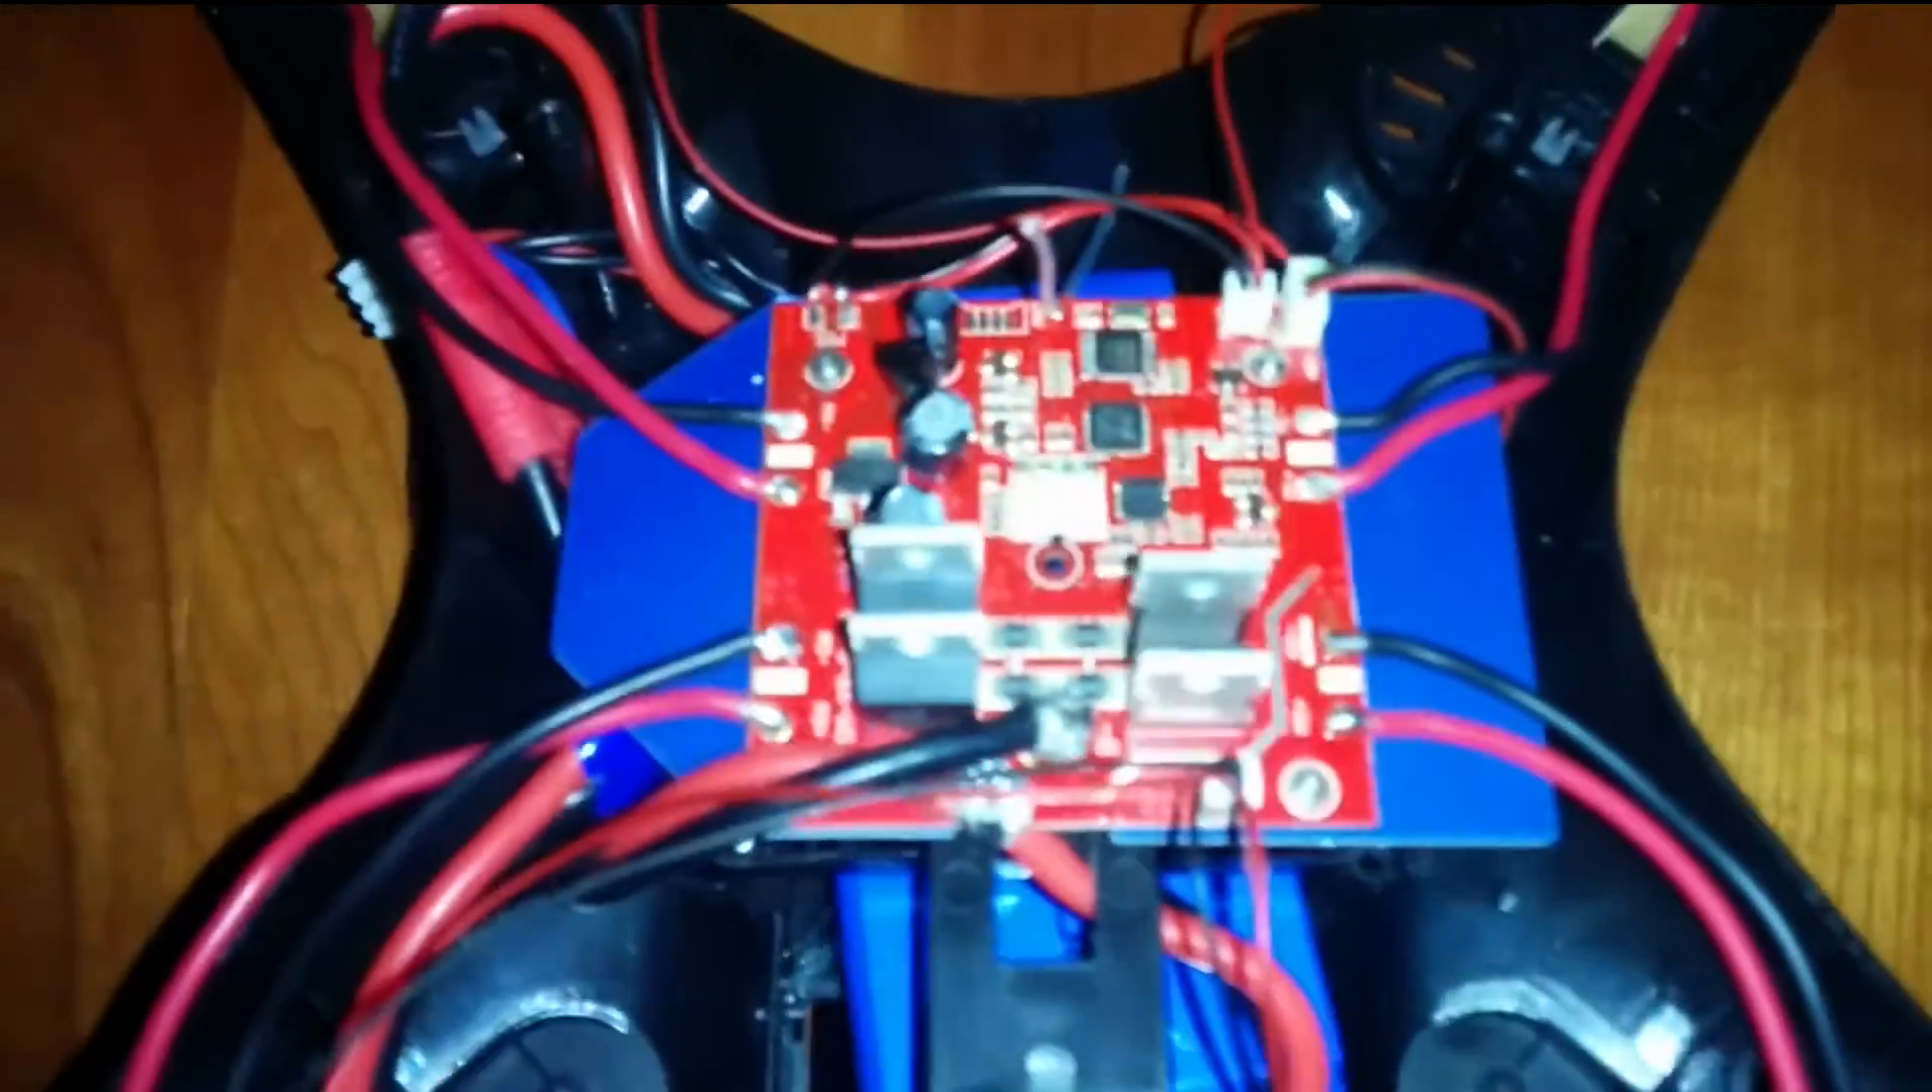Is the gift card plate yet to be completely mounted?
No.